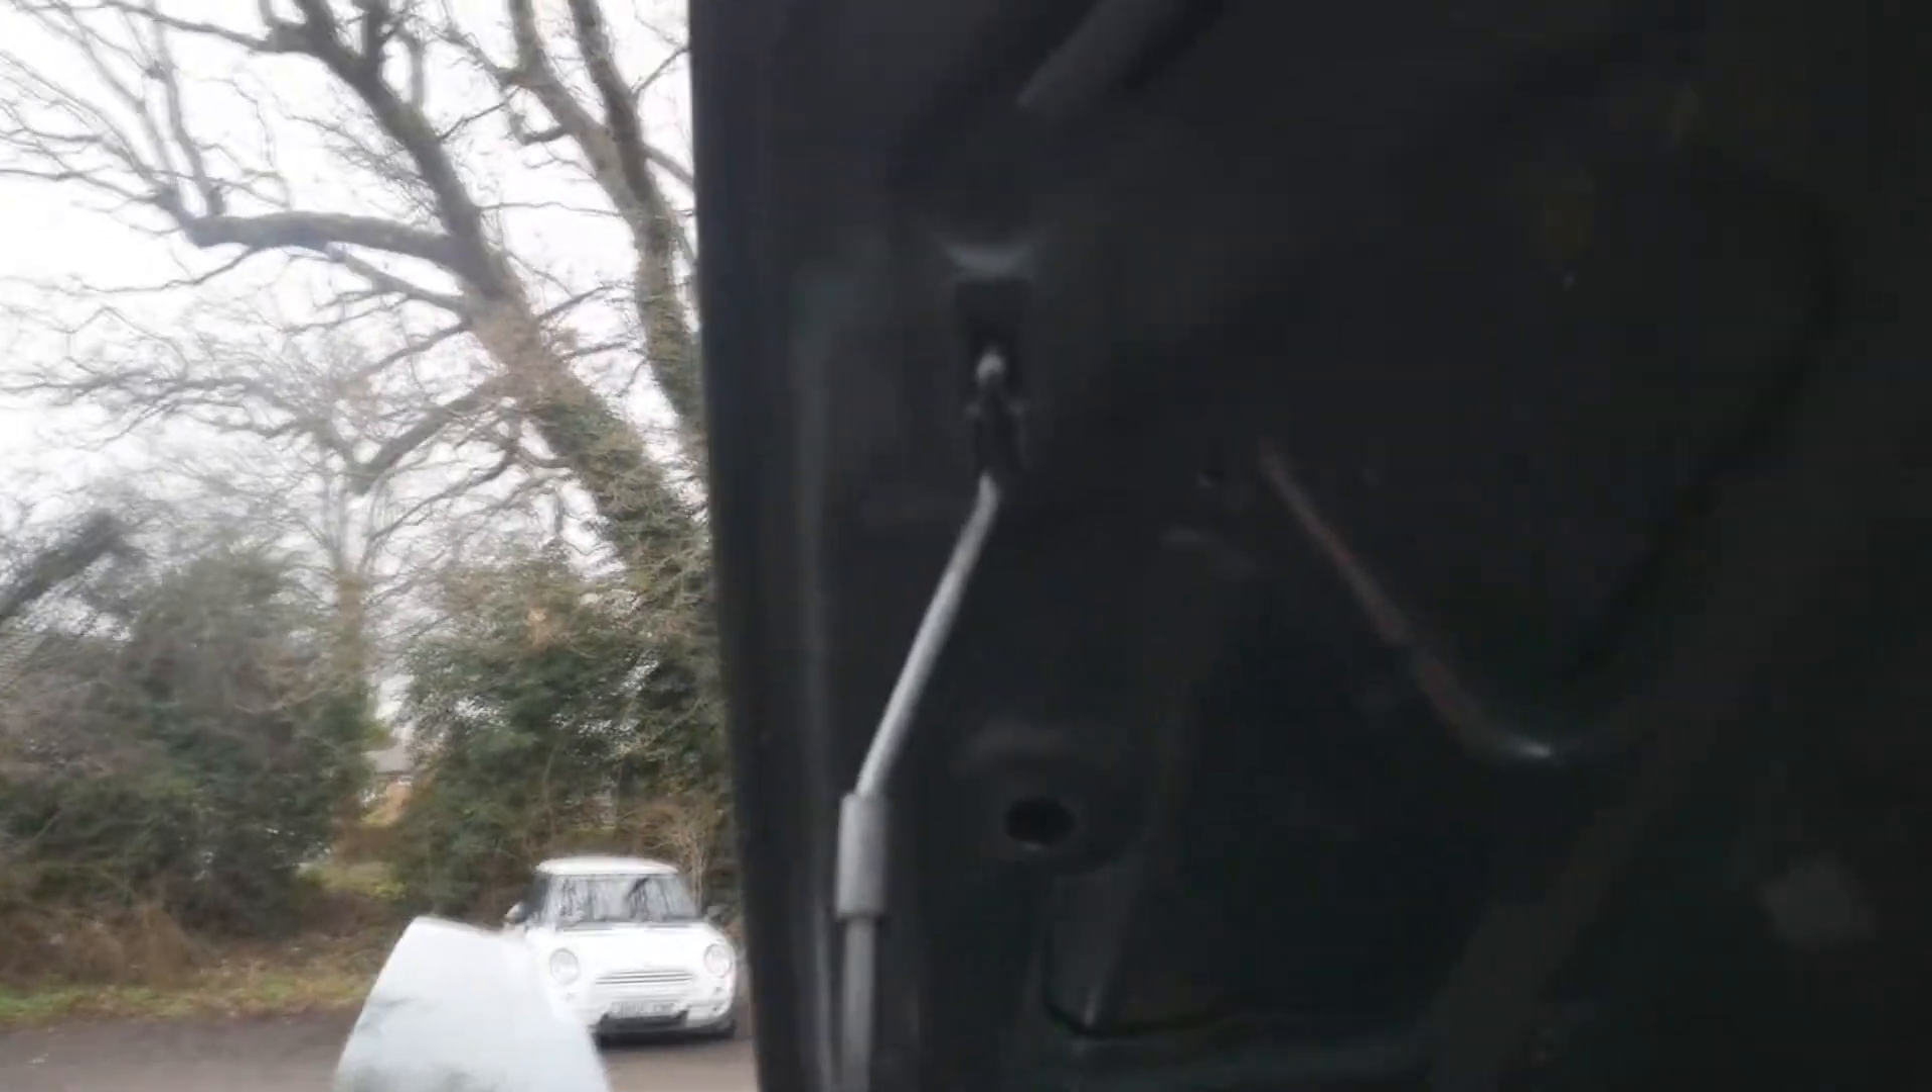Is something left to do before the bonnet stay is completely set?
No.